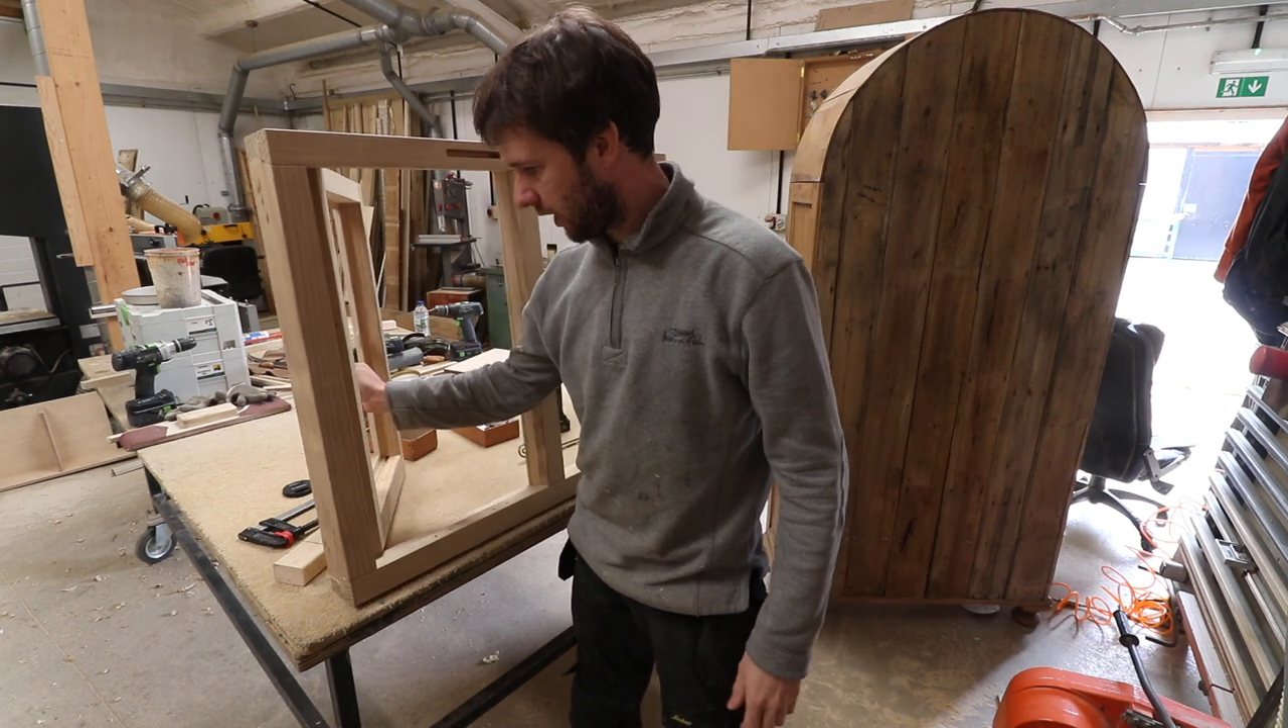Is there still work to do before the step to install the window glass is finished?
Yes.